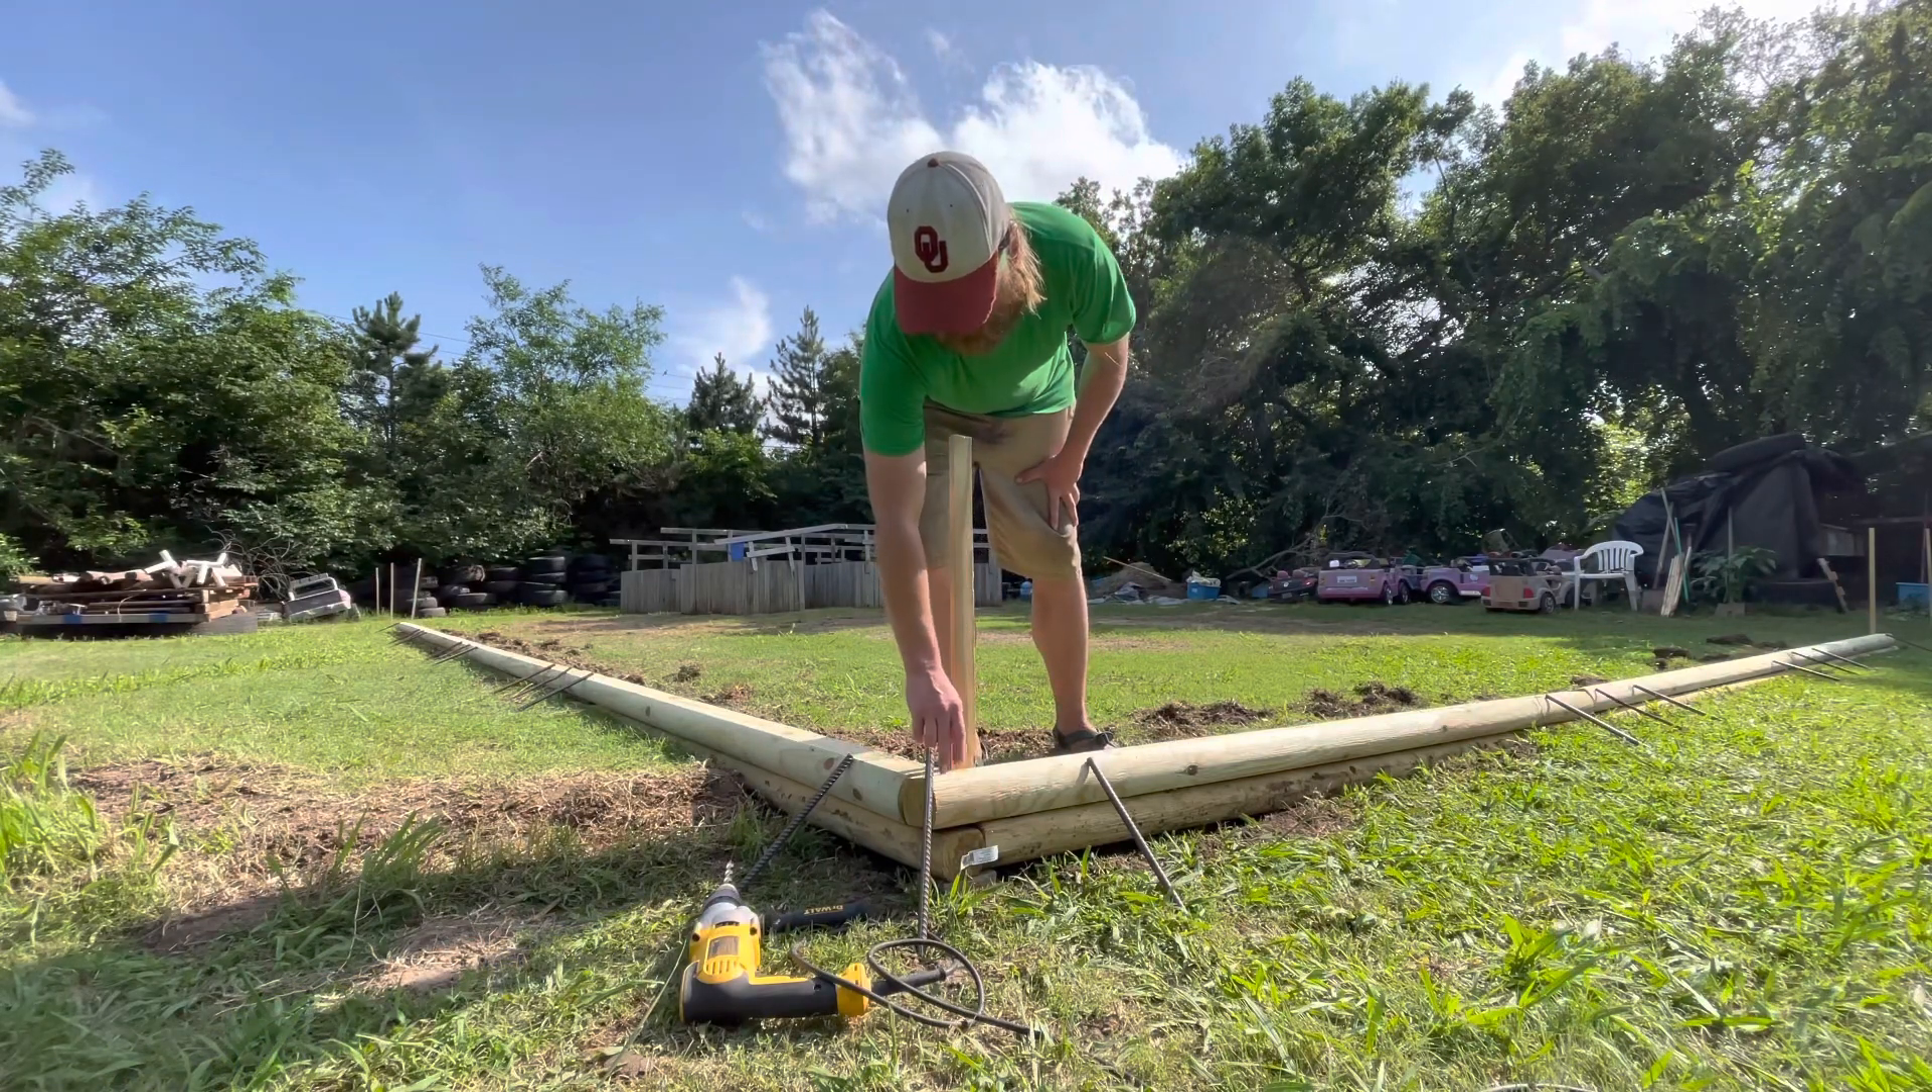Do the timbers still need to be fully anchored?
Yes.